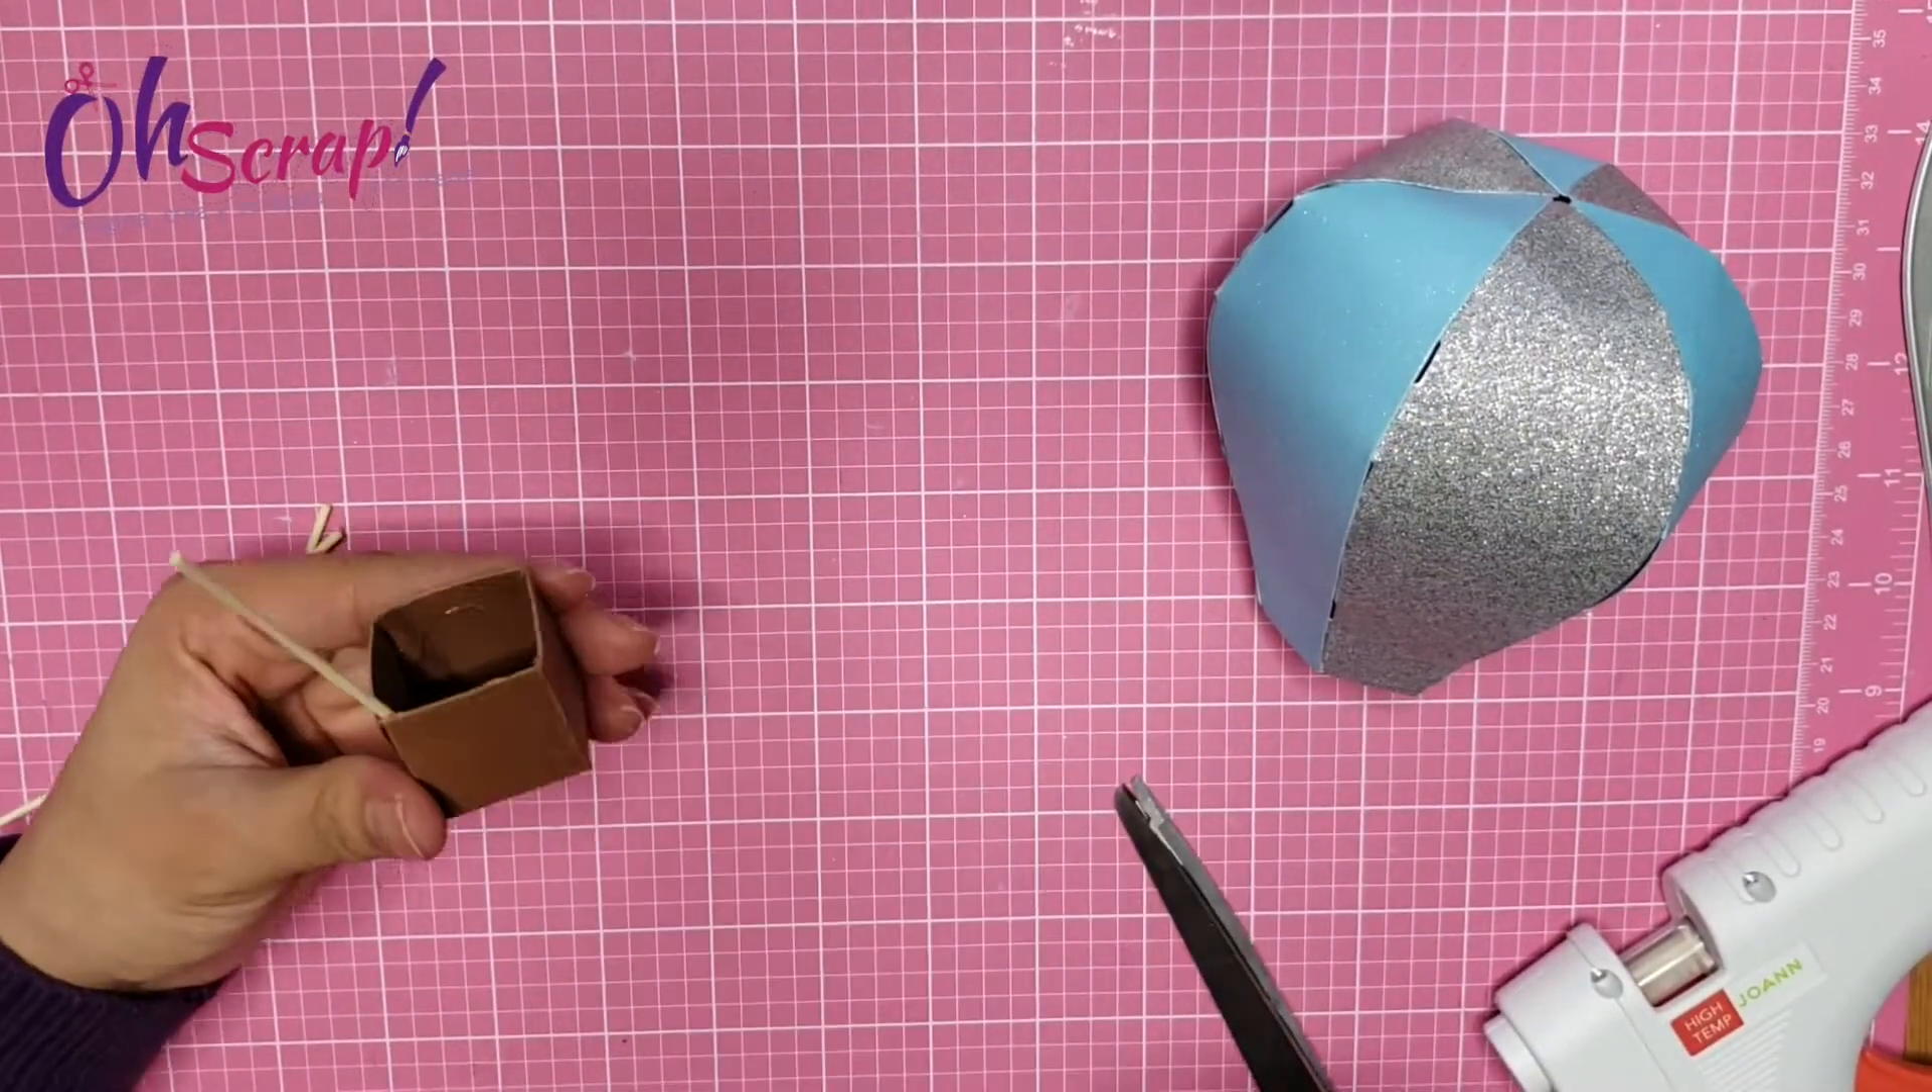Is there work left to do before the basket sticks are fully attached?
Yes.